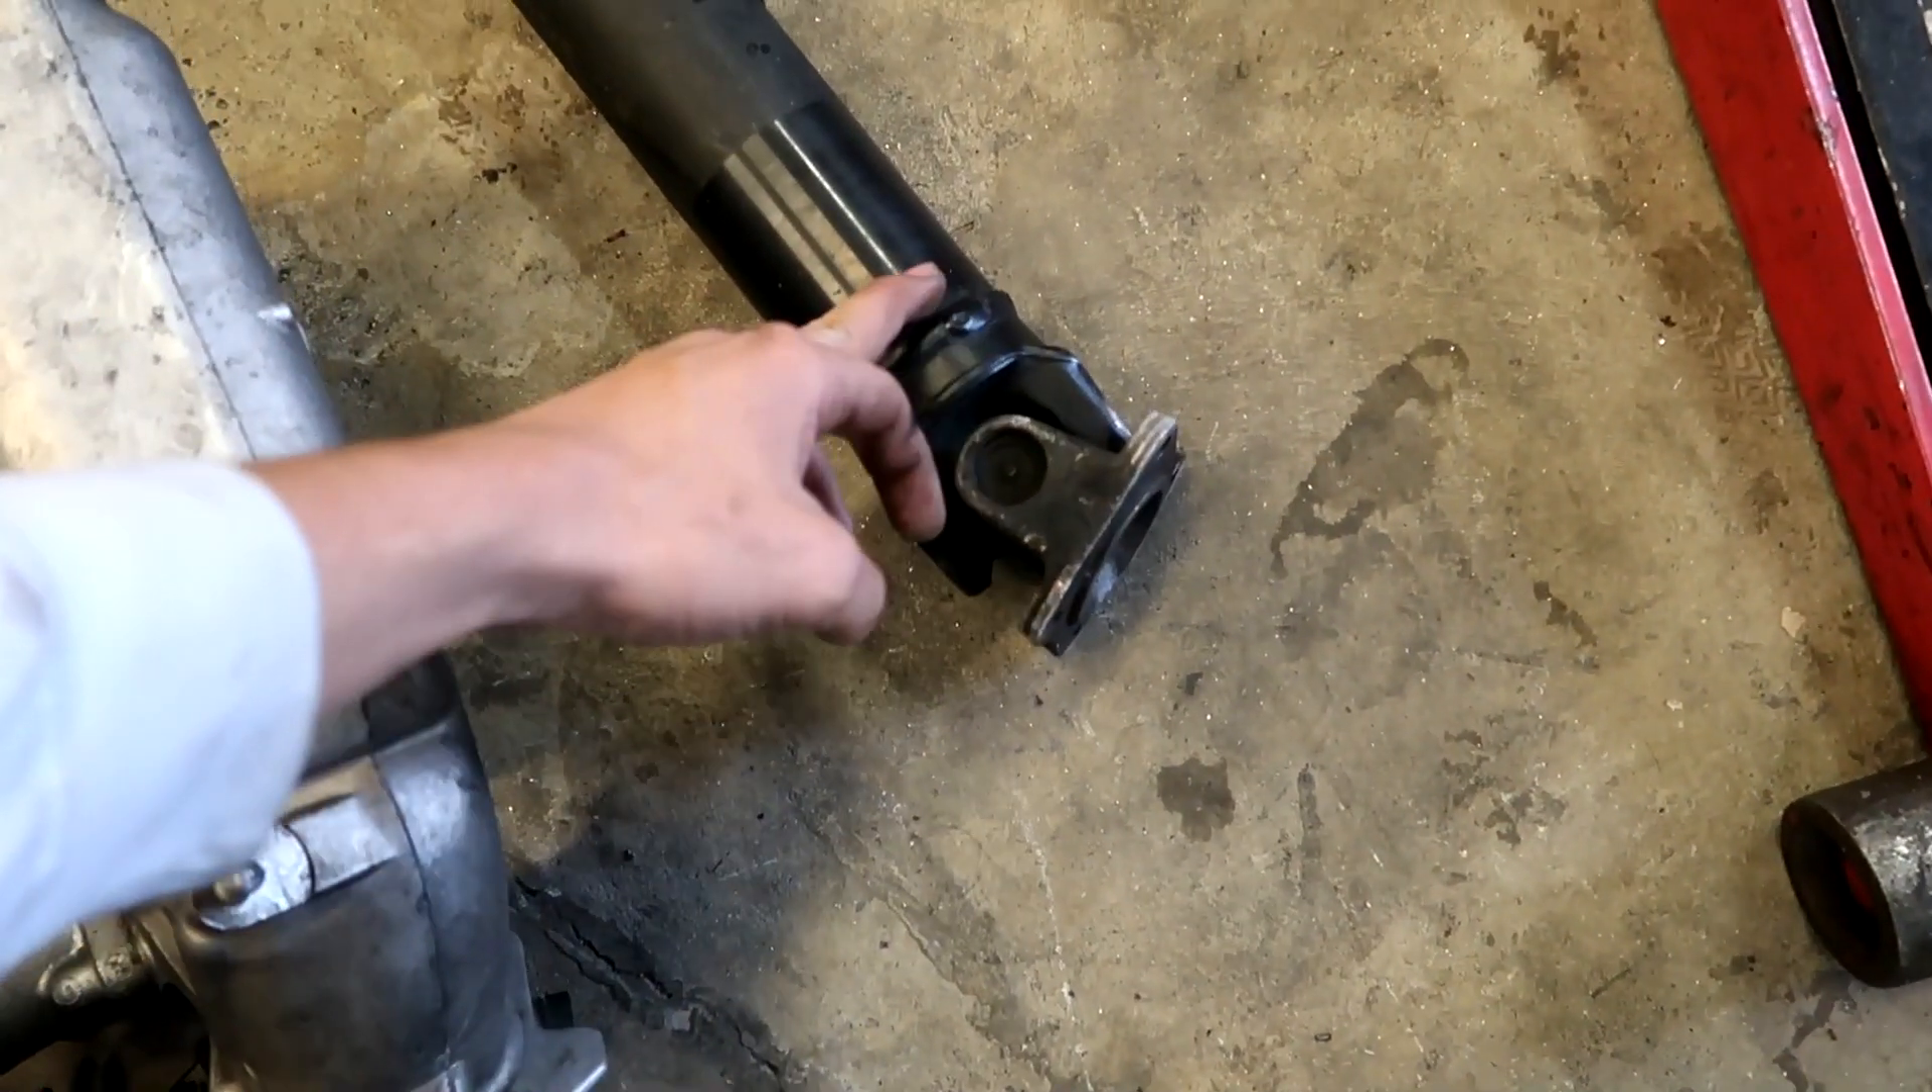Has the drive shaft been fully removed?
Yes.